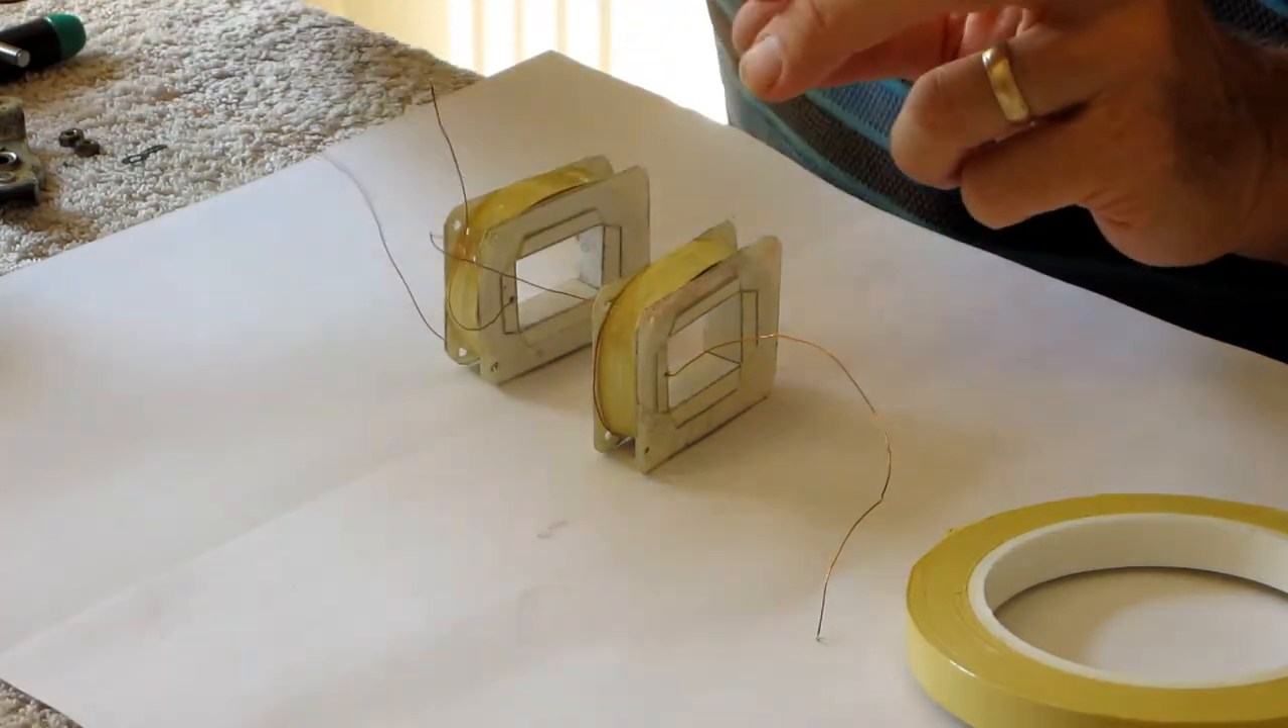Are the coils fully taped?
Yes.